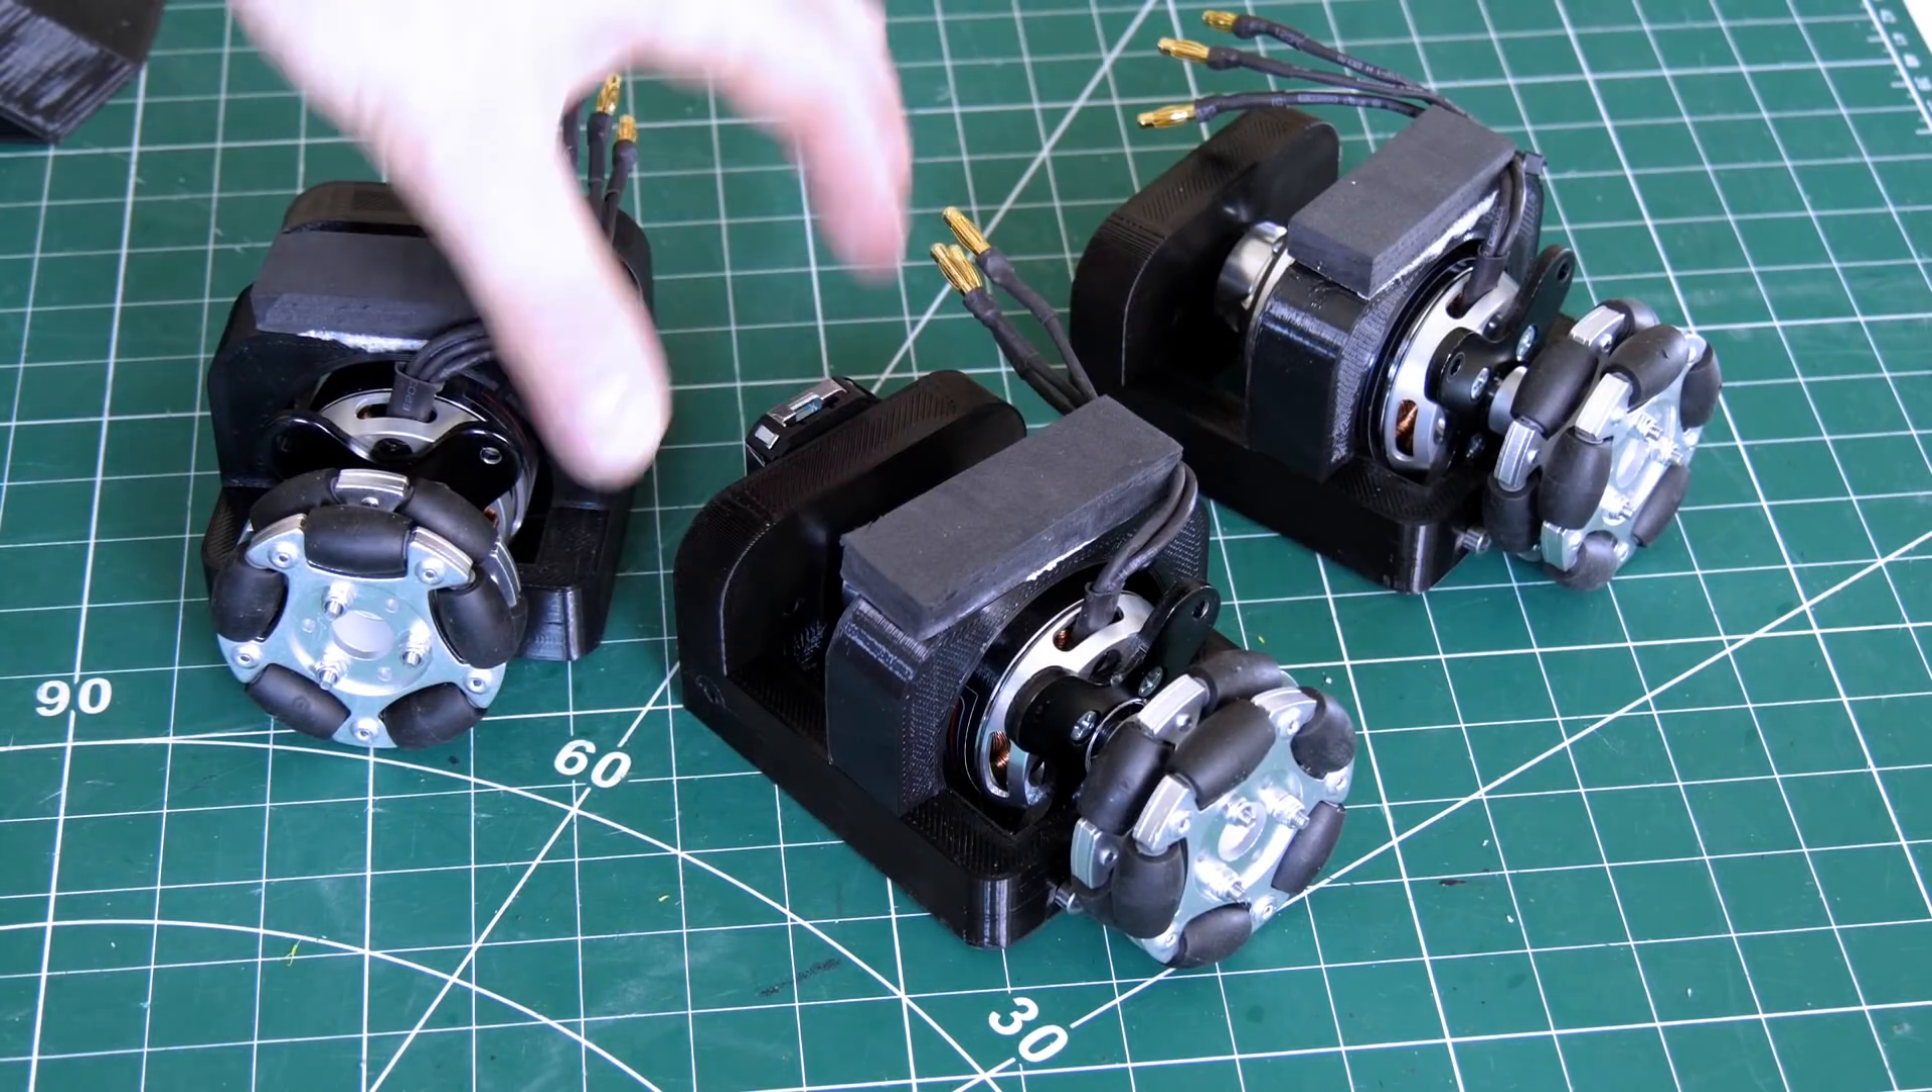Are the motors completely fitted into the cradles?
Yes.